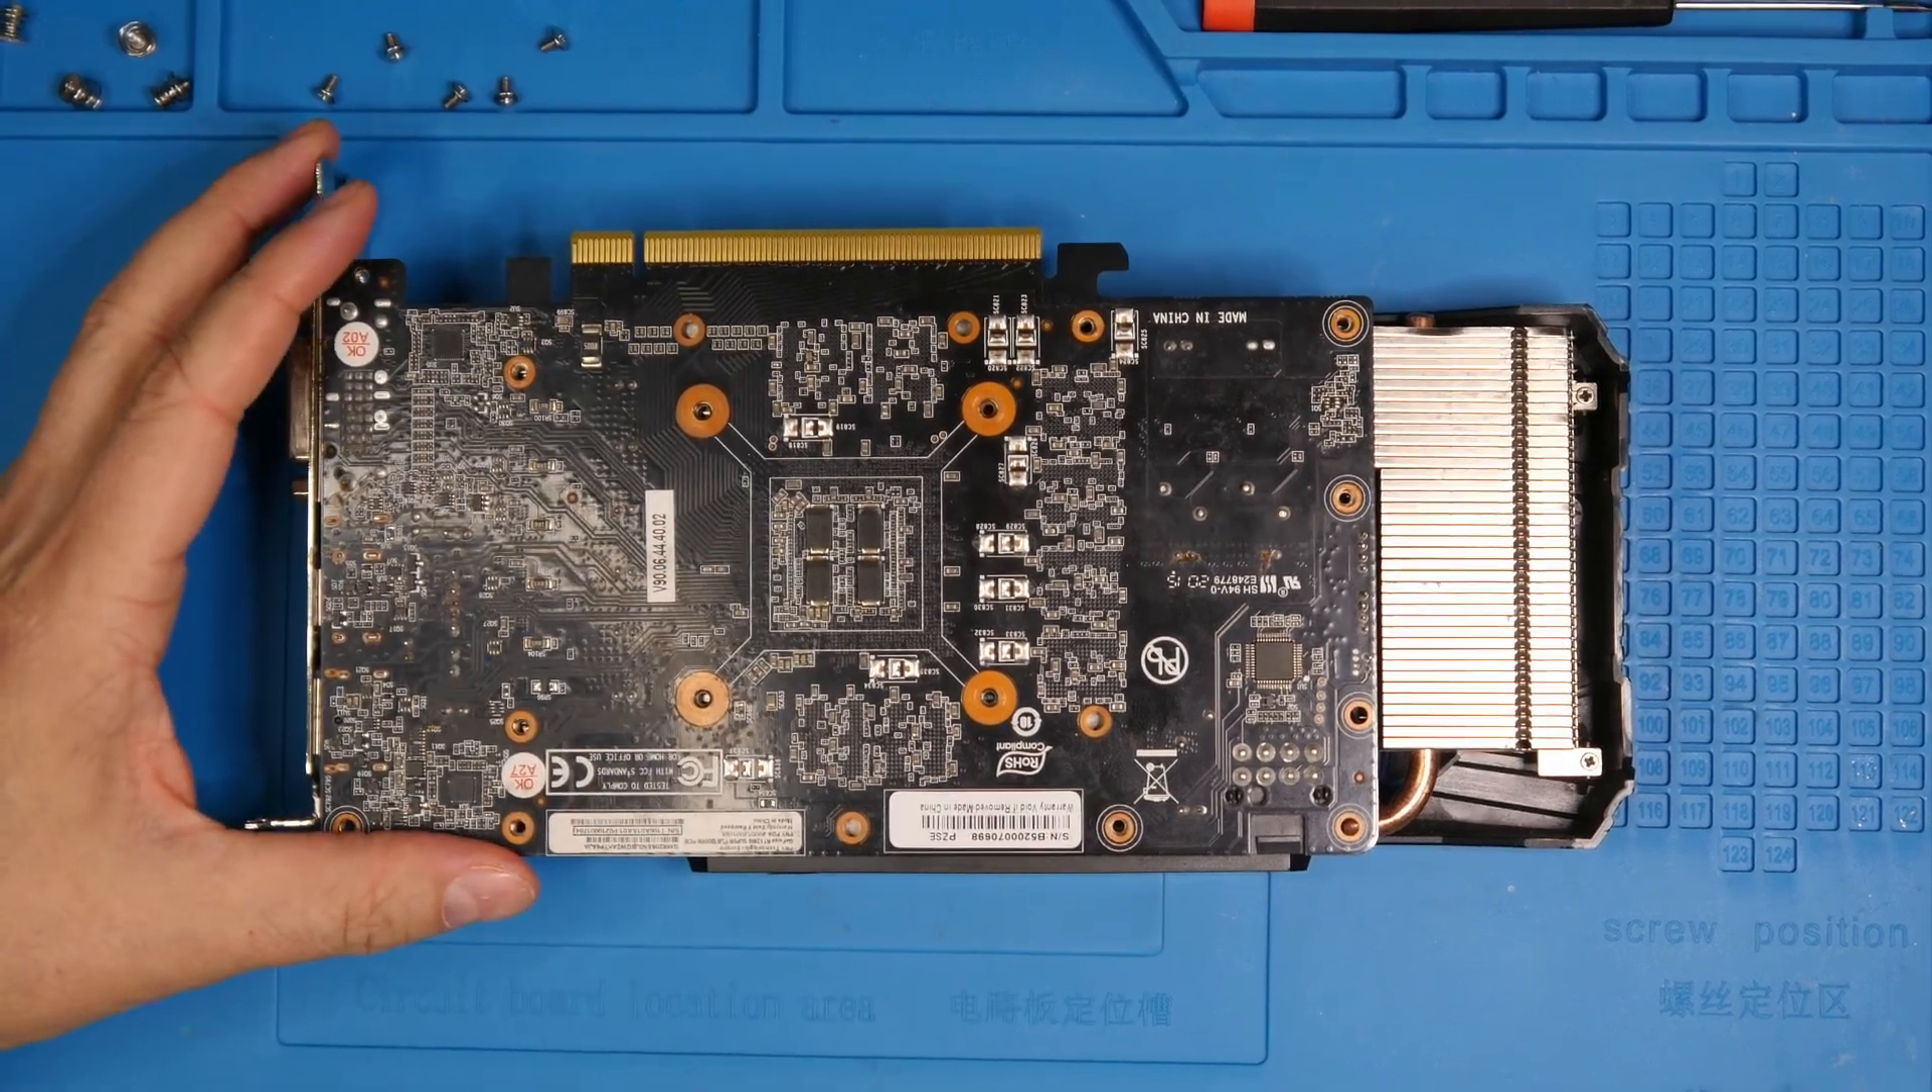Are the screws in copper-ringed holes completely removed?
Yes.